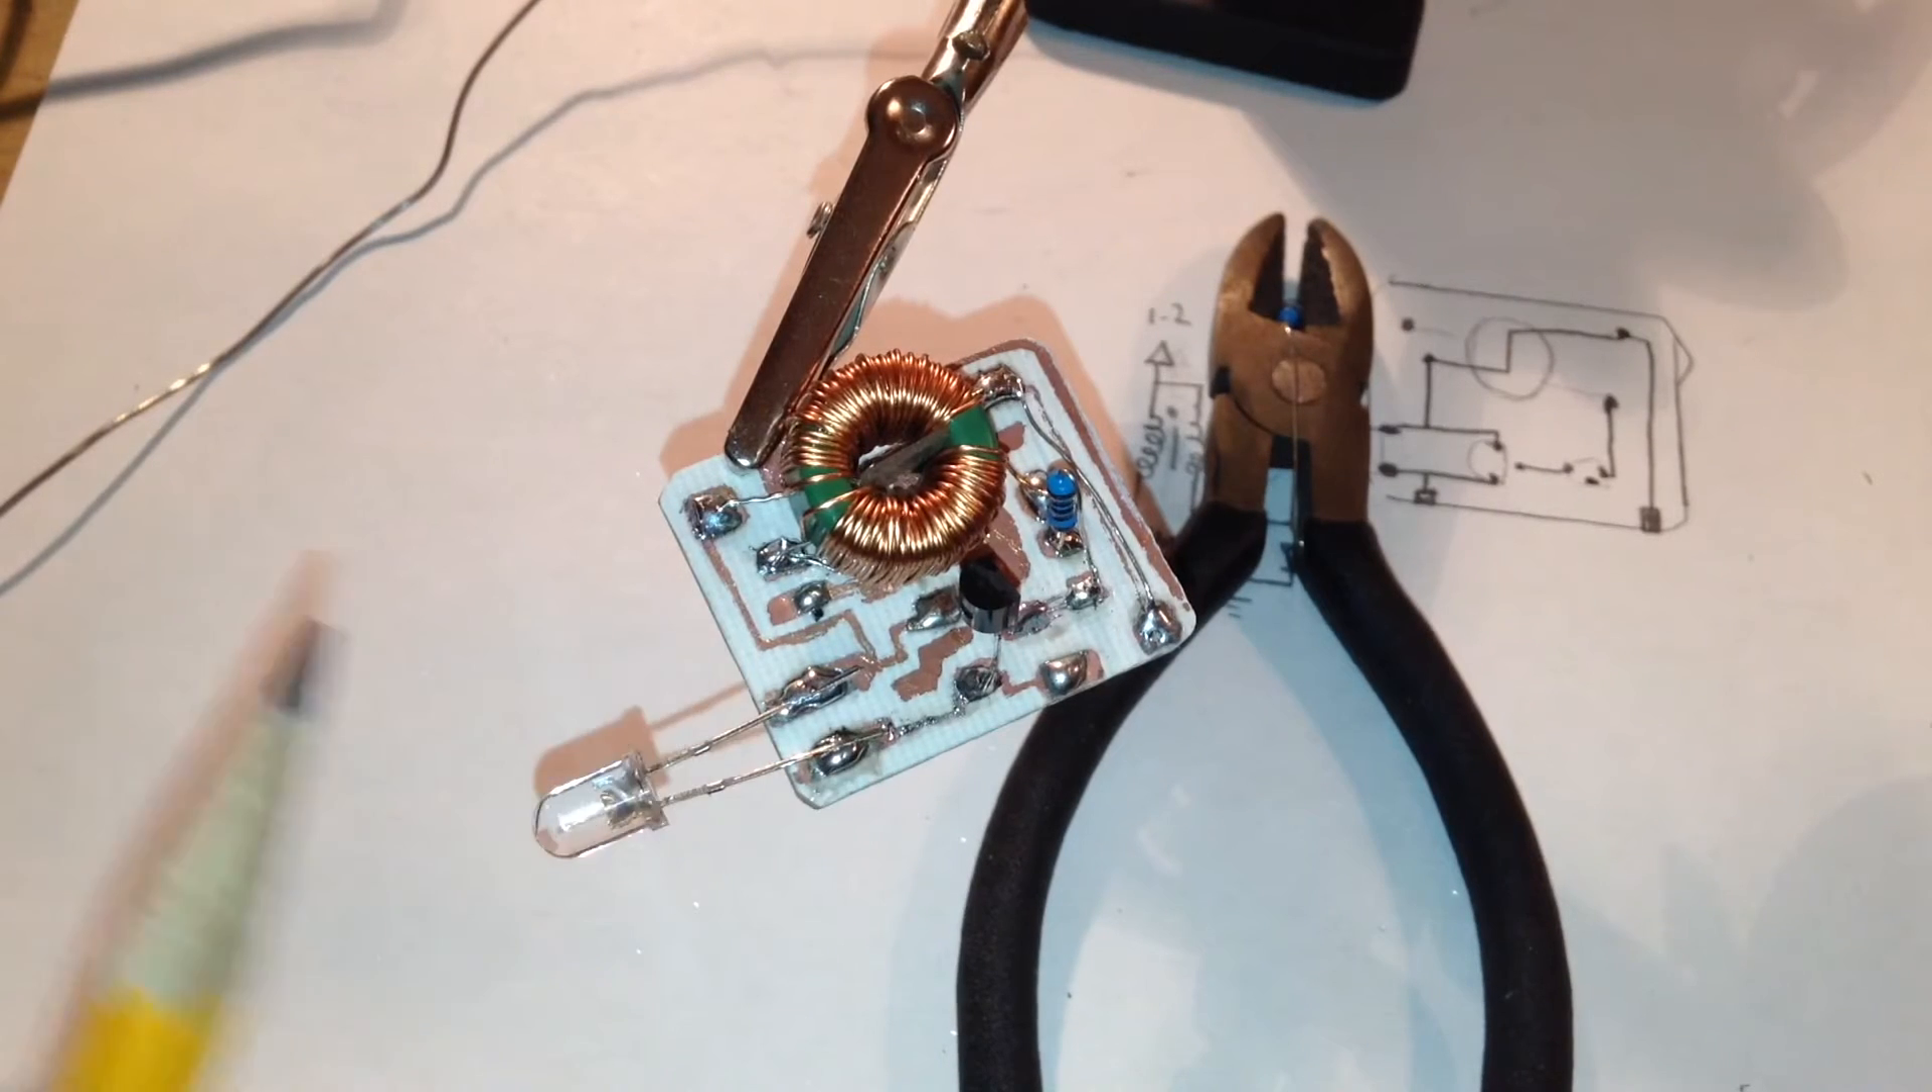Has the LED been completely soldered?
Yes.